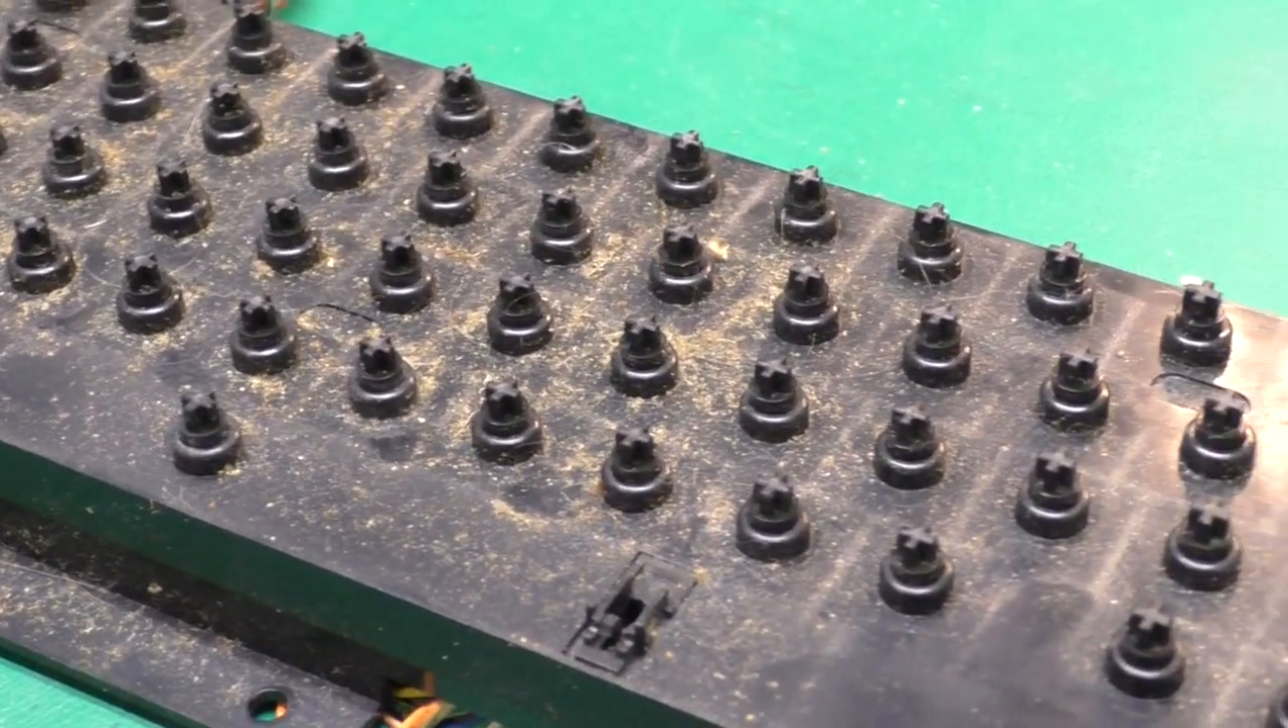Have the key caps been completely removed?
Yes.